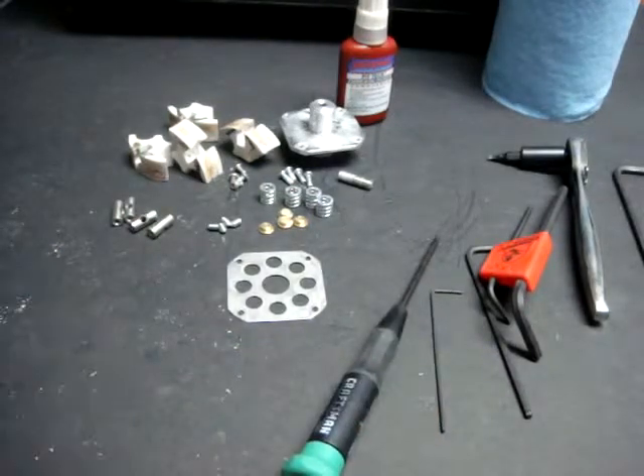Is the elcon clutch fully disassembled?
Yes.